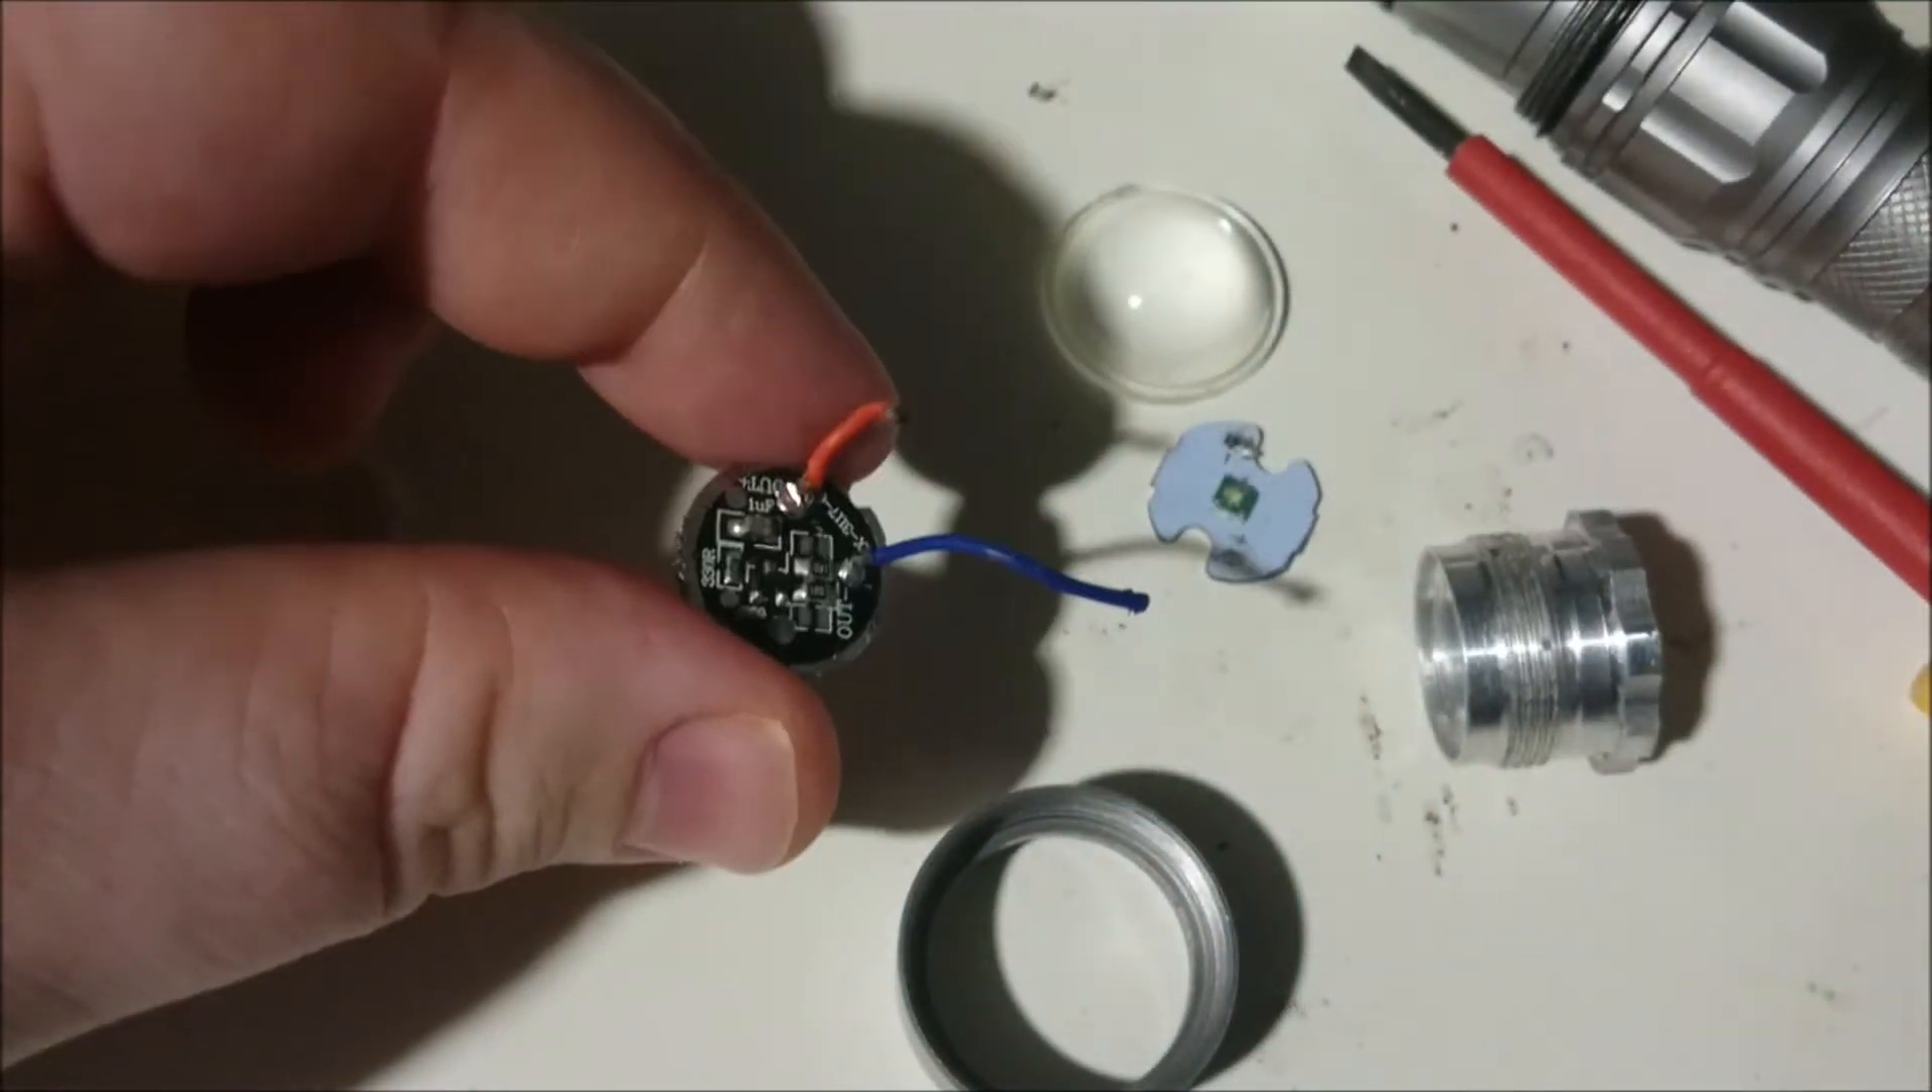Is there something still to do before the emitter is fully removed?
No.